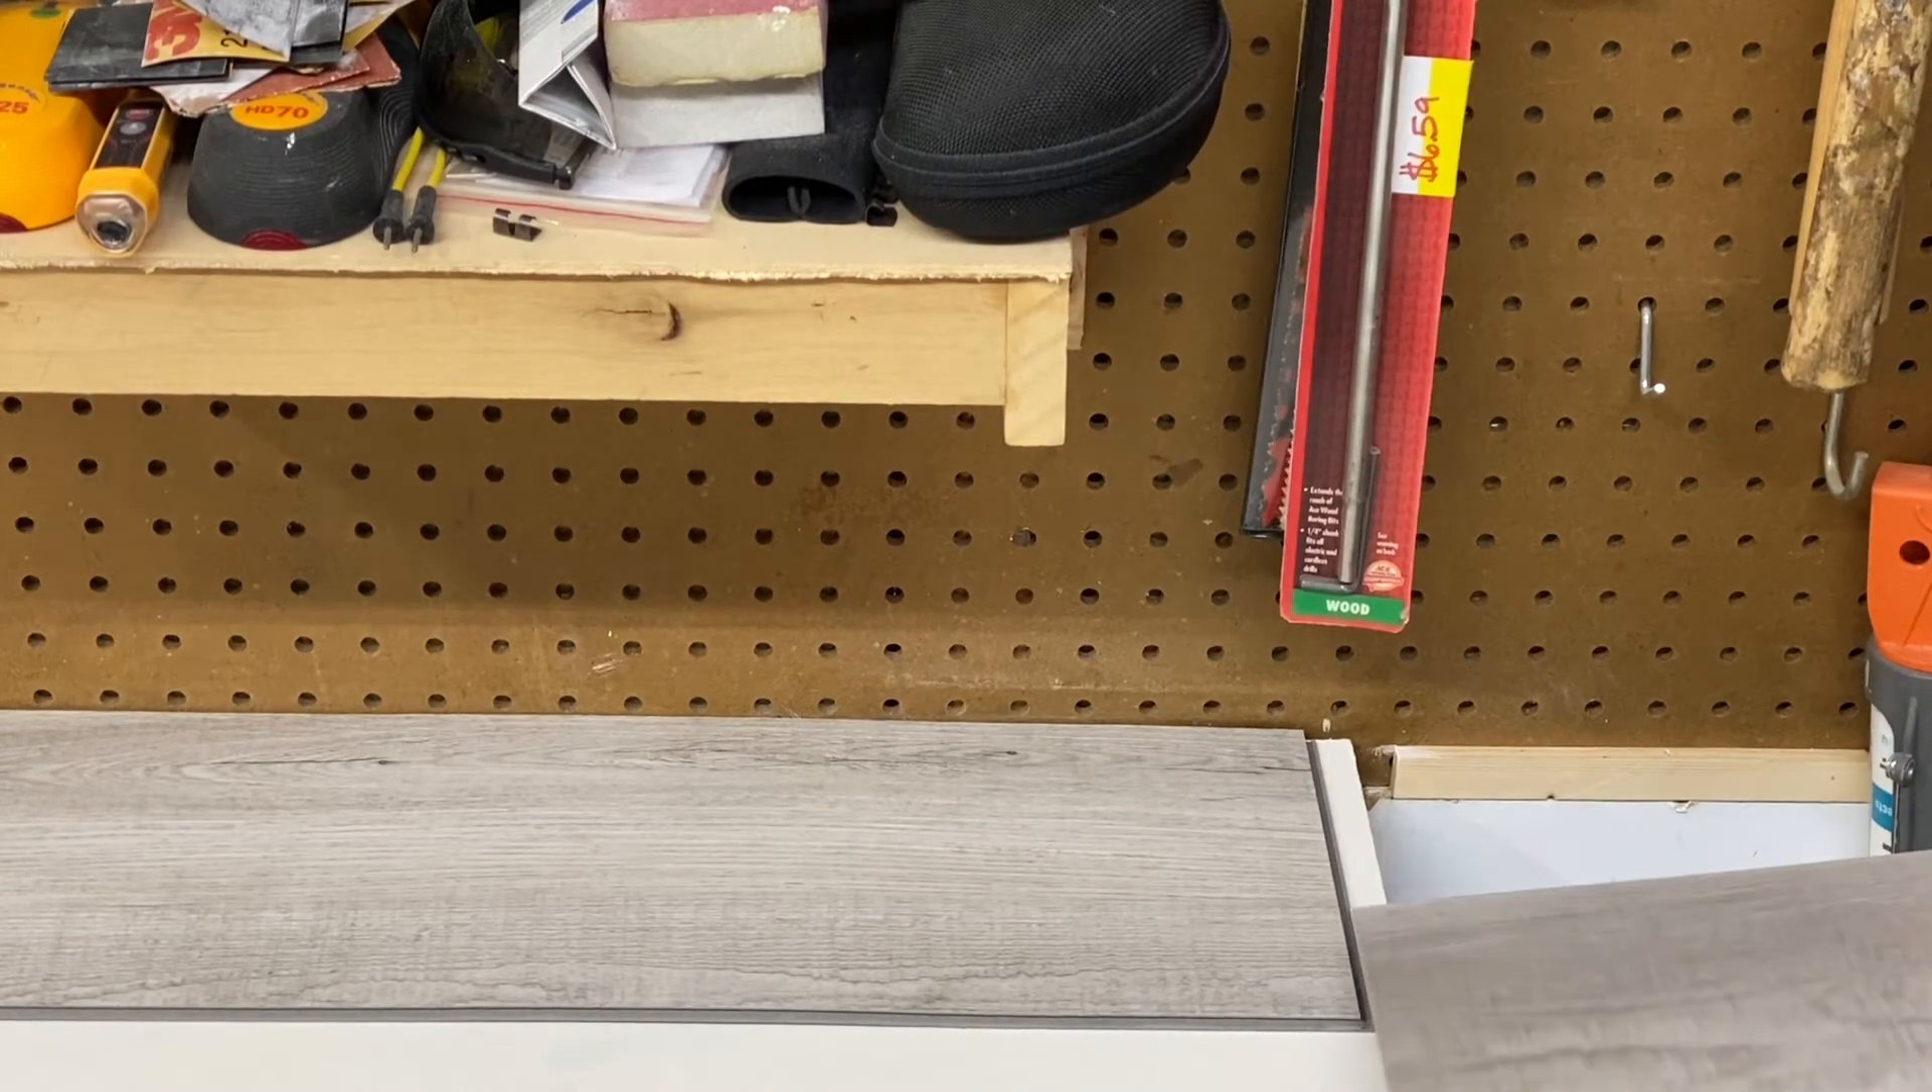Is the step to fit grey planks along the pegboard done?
No.